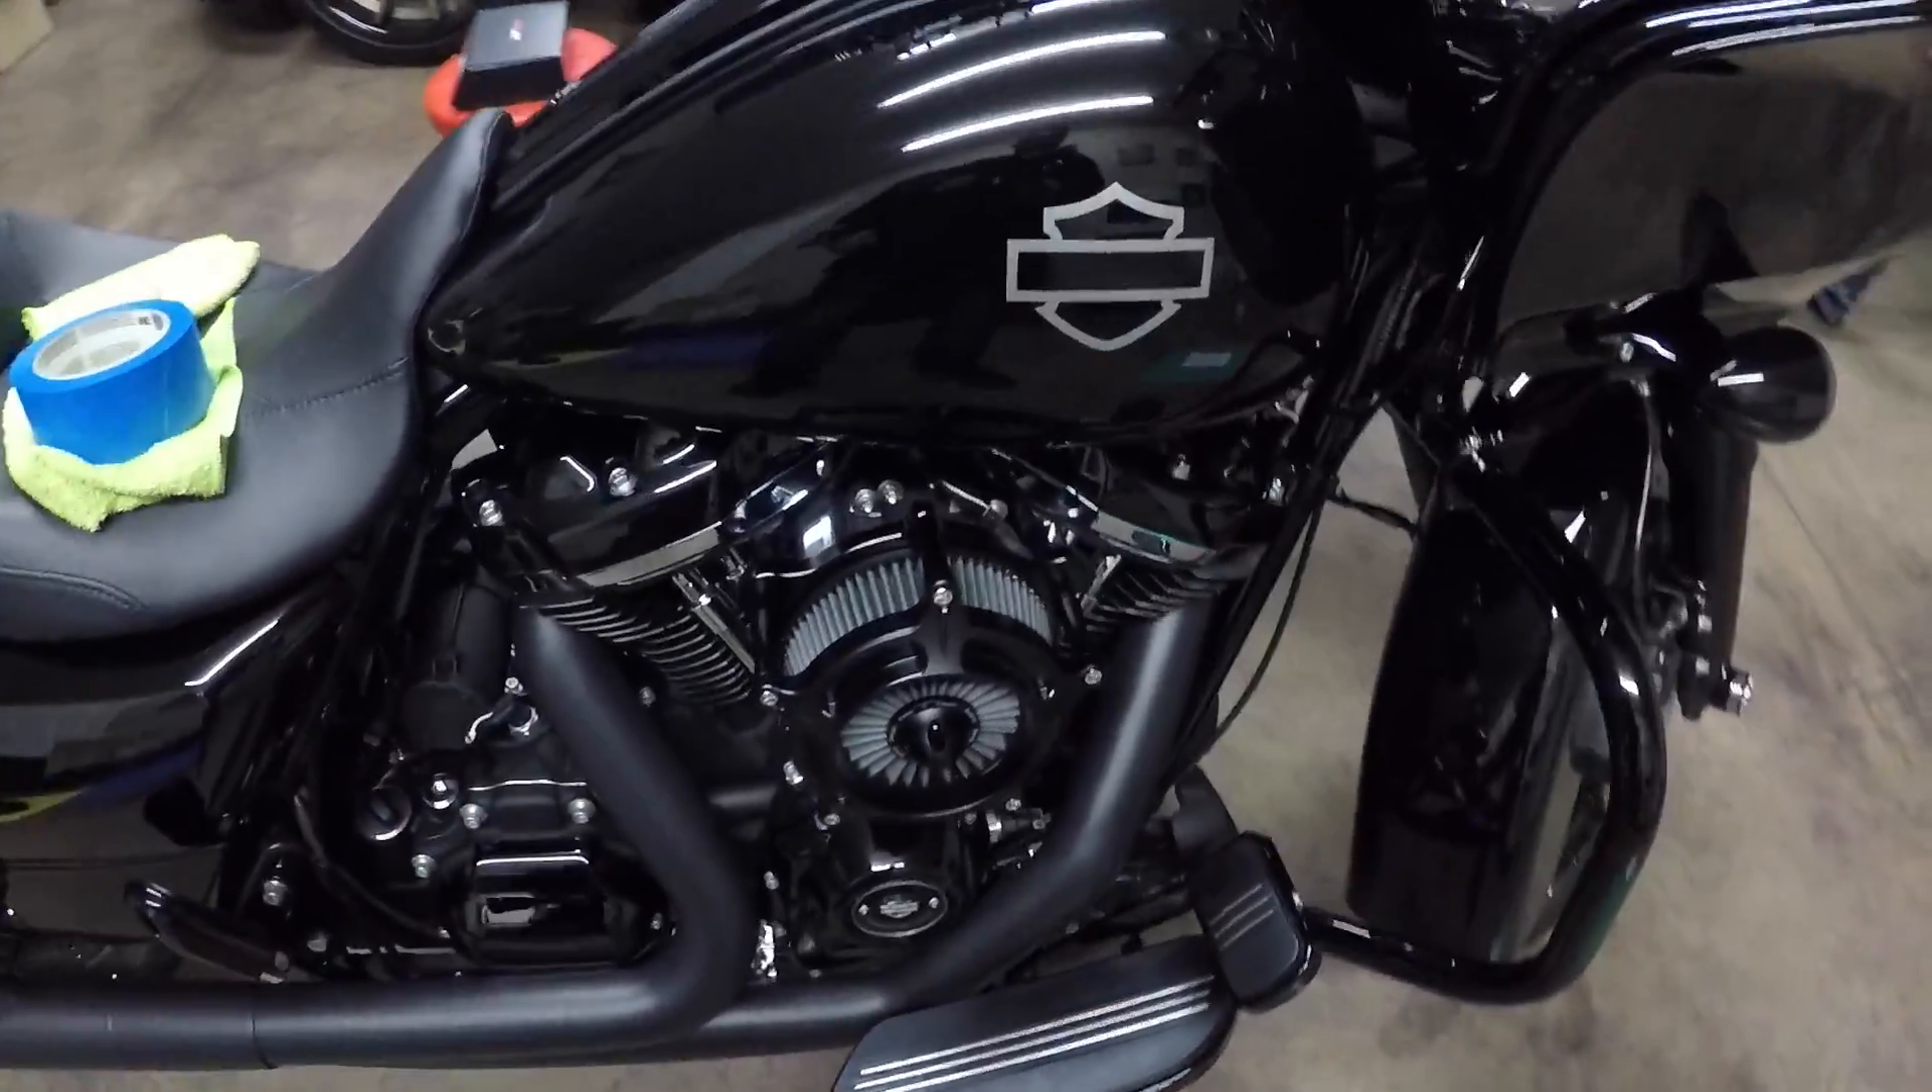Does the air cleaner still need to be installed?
No.